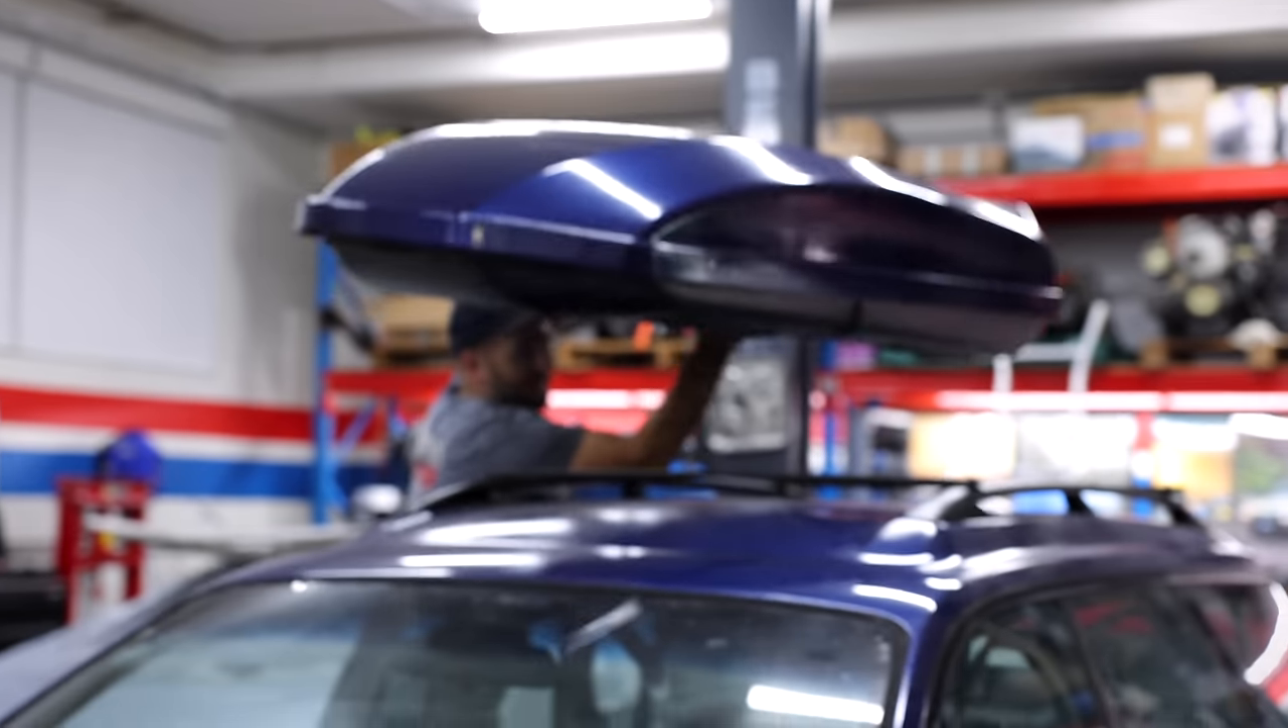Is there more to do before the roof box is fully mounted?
Yes.